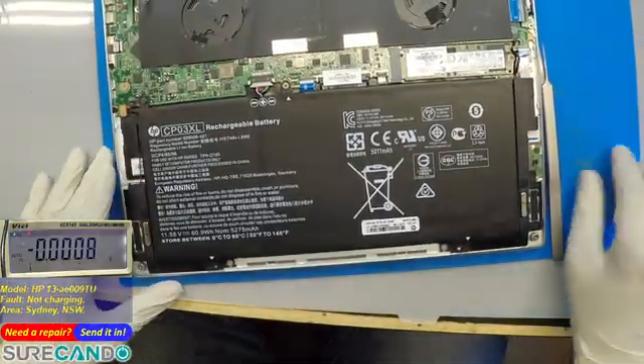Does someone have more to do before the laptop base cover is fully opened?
No.